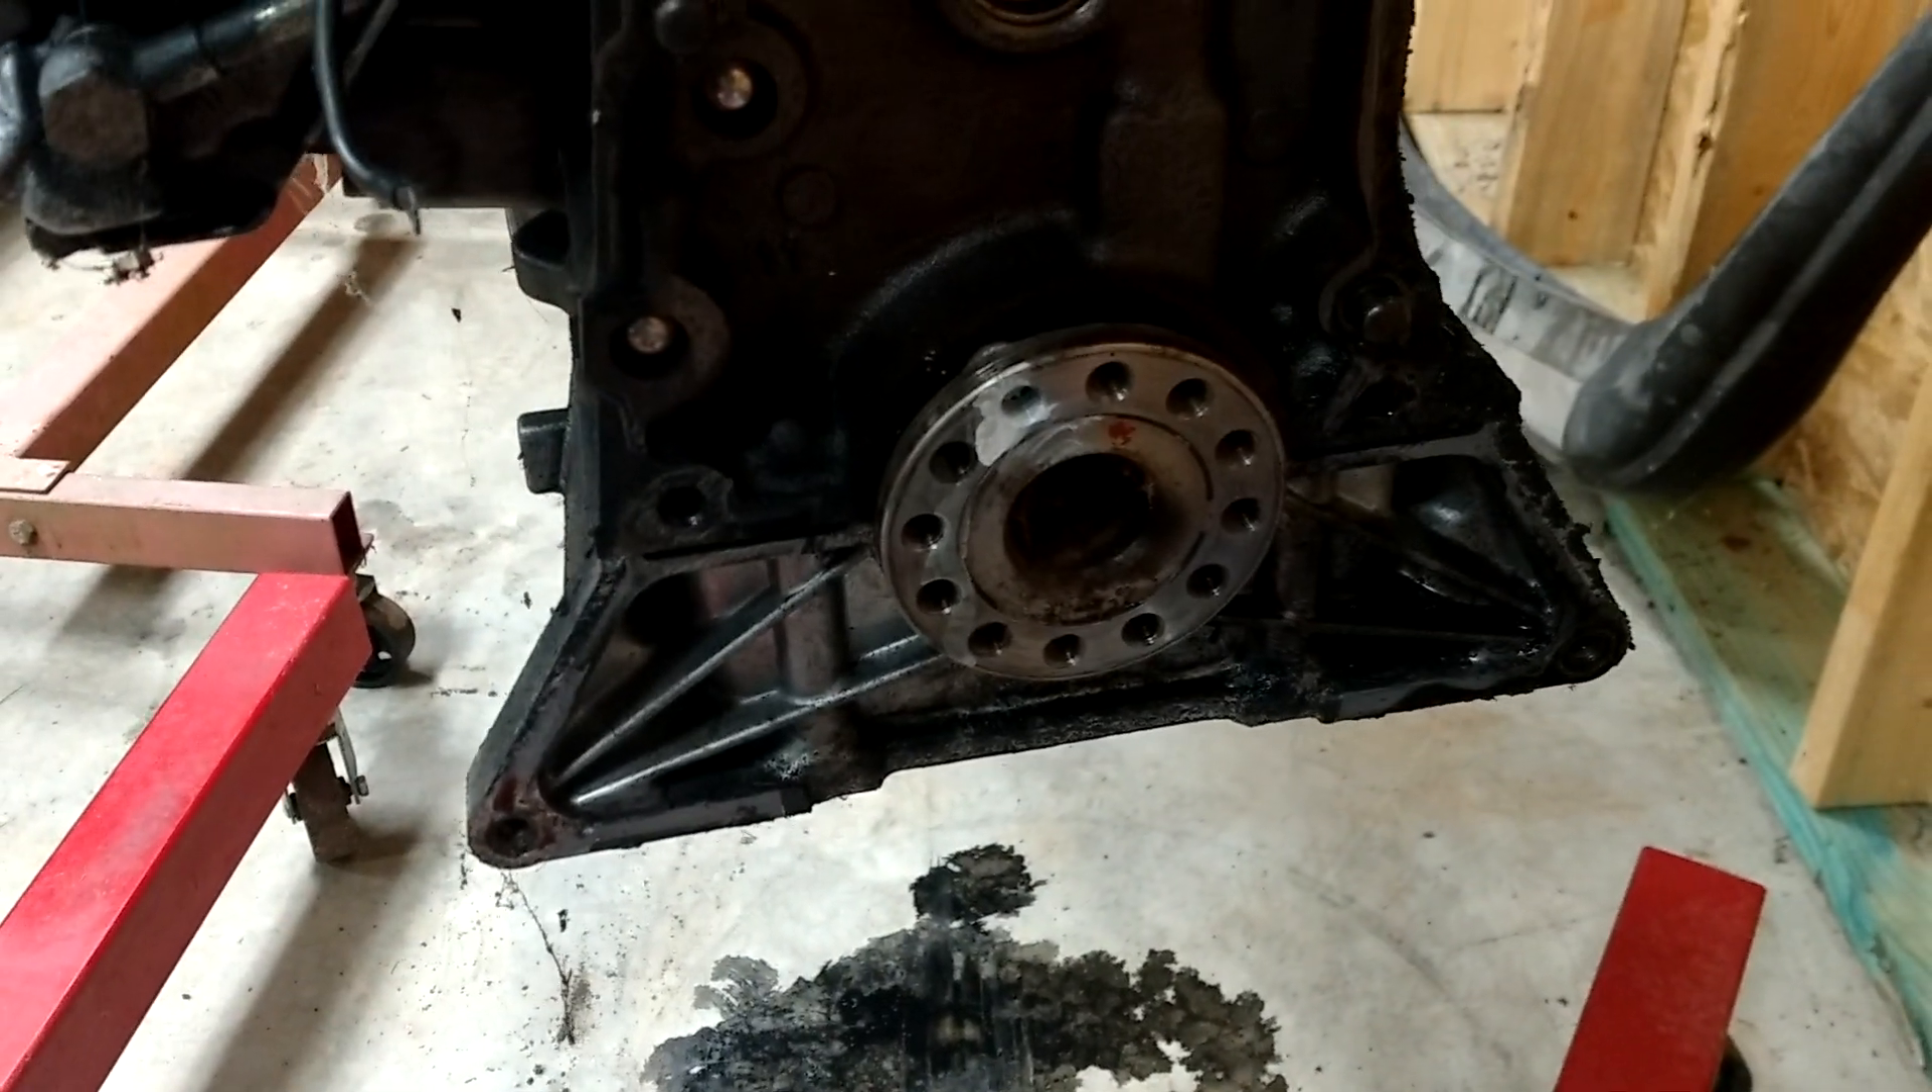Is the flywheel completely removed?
Yes.